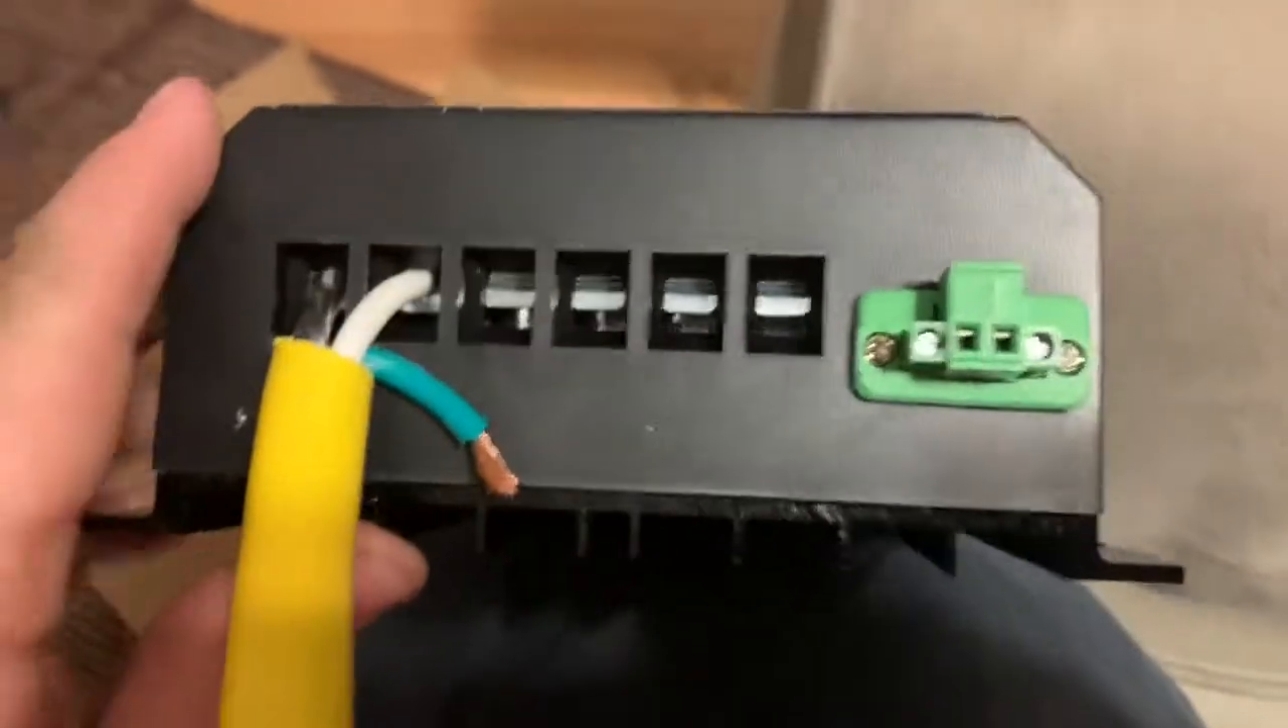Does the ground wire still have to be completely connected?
Yes.